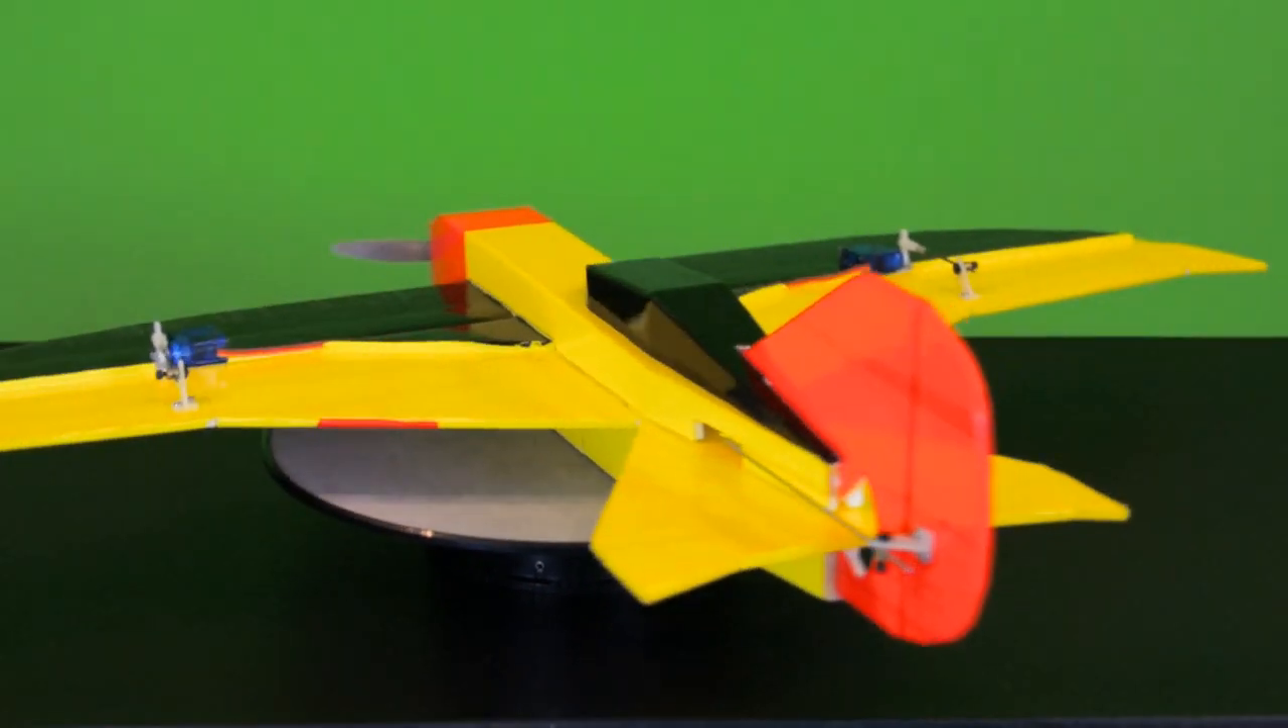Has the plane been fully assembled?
Yes.